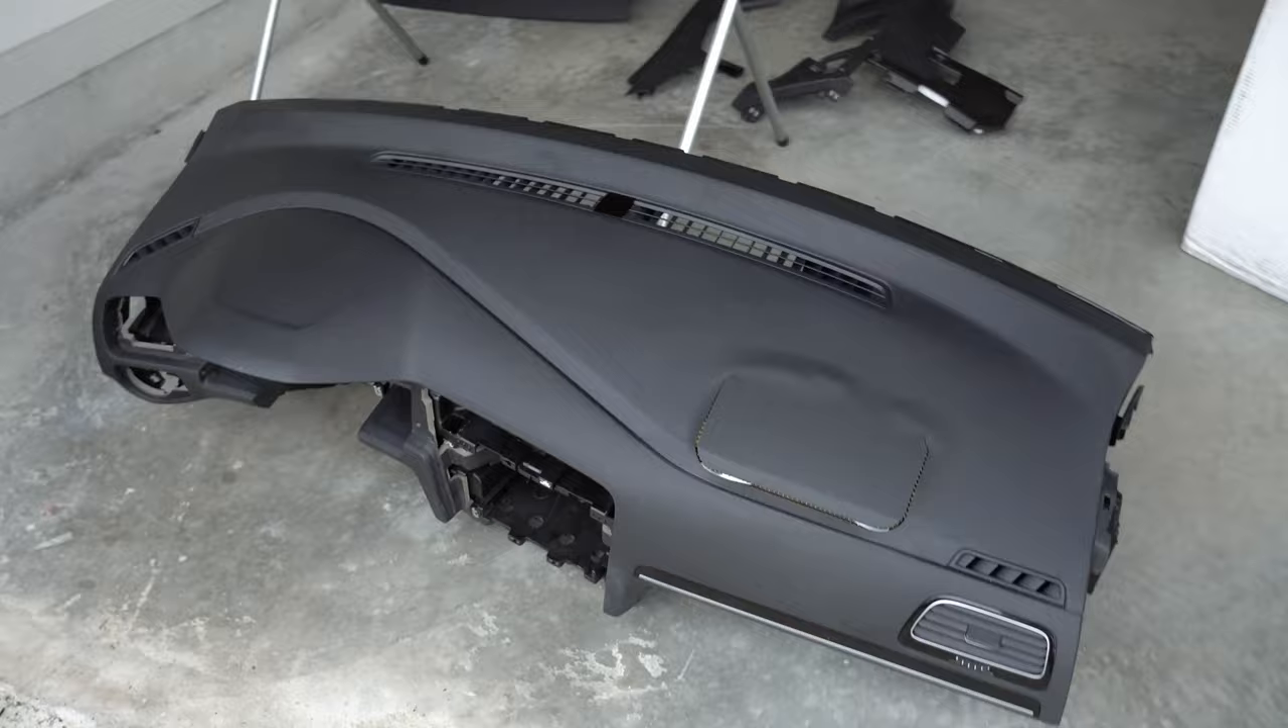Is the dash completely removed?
Yes.